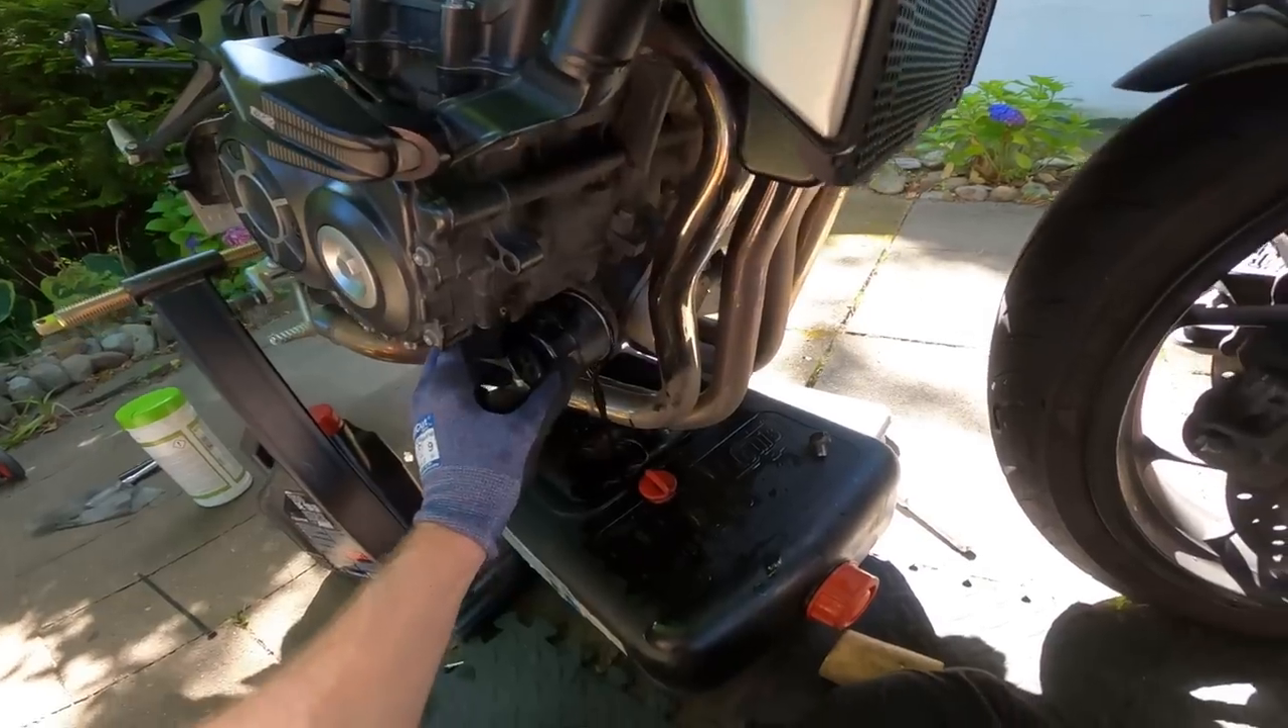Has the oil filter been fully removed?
No.